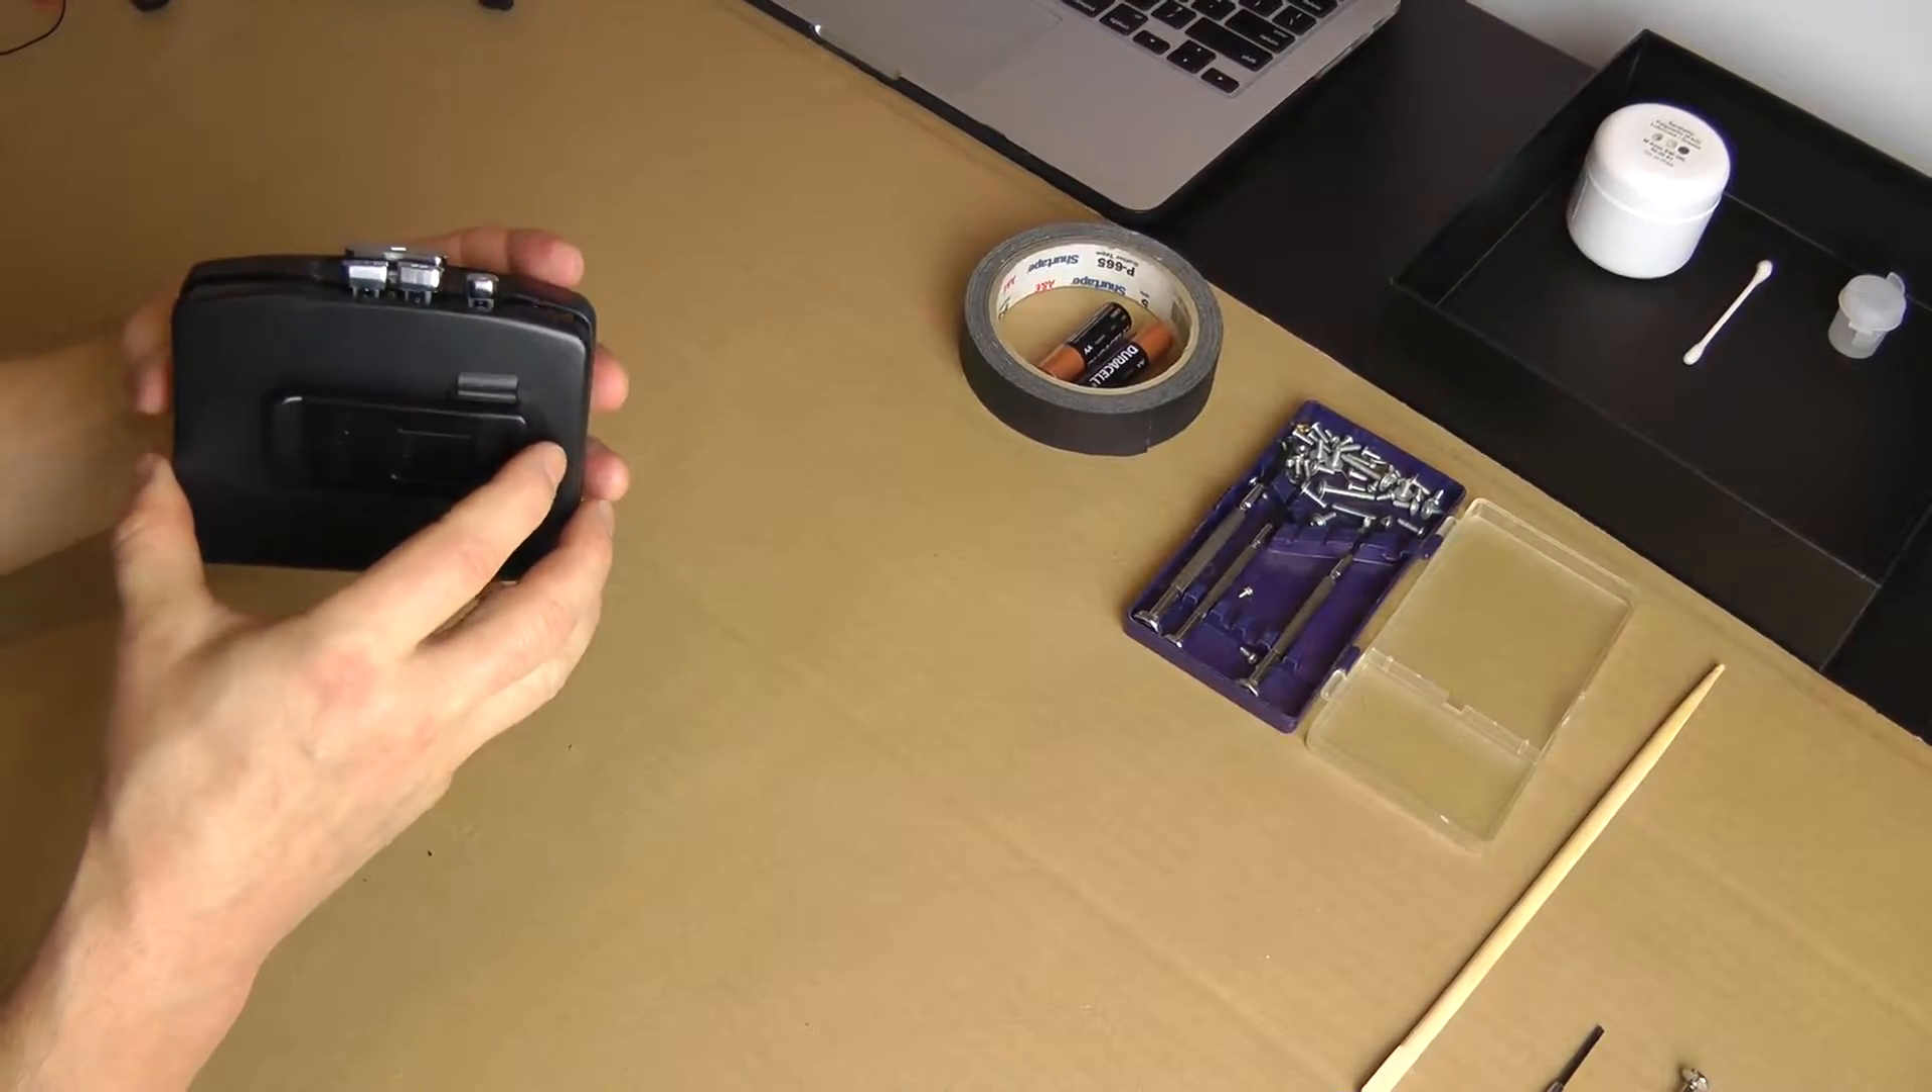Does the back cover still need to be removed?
Yes.